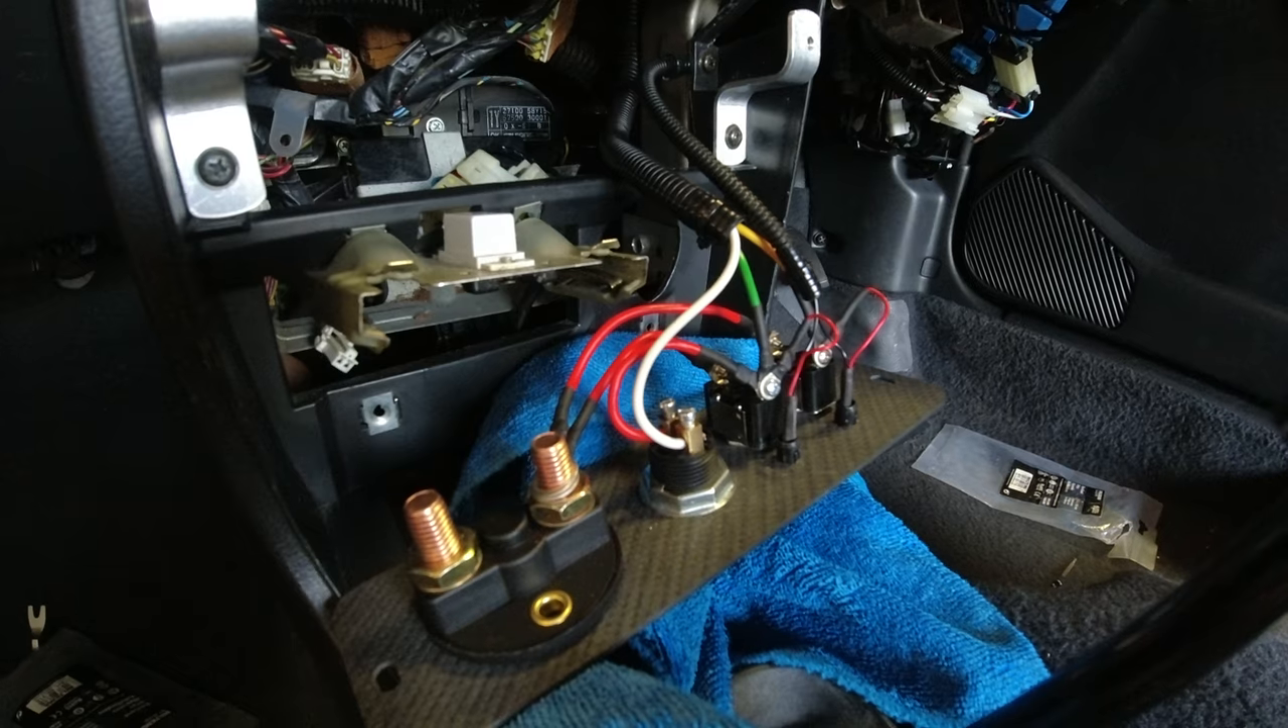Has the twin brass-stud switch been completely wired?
No.